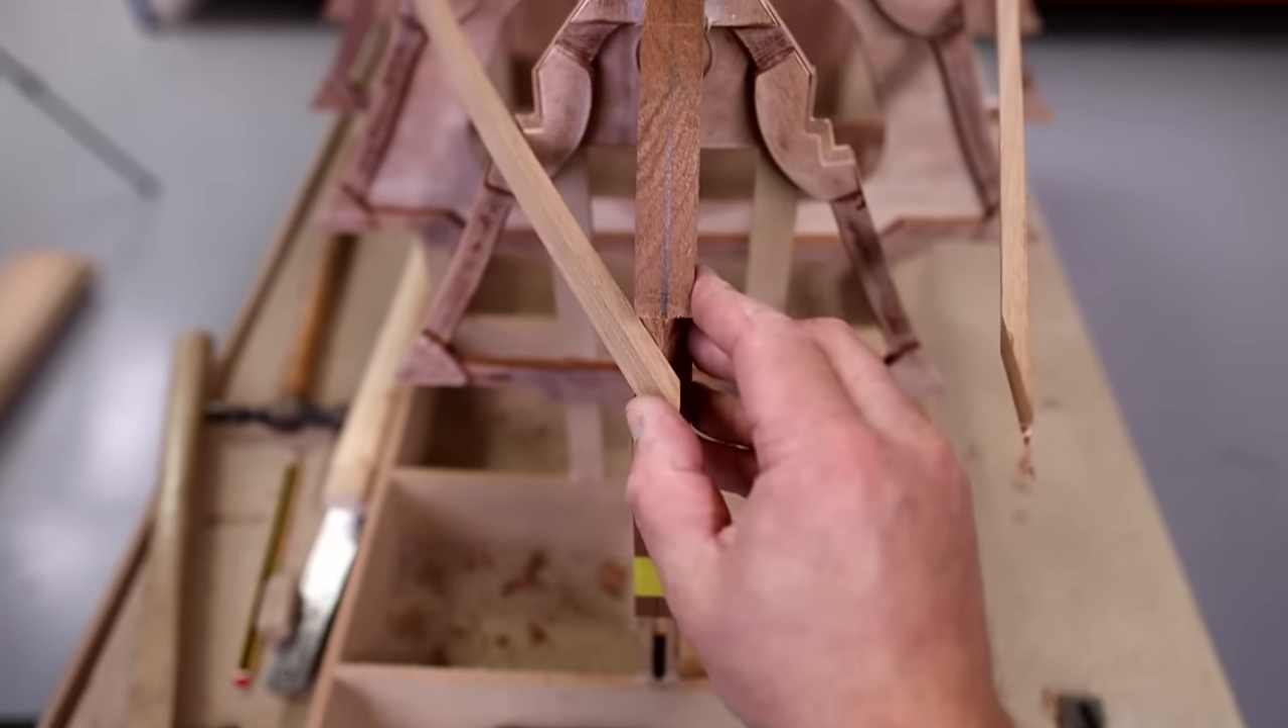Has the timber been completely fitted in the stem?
No.